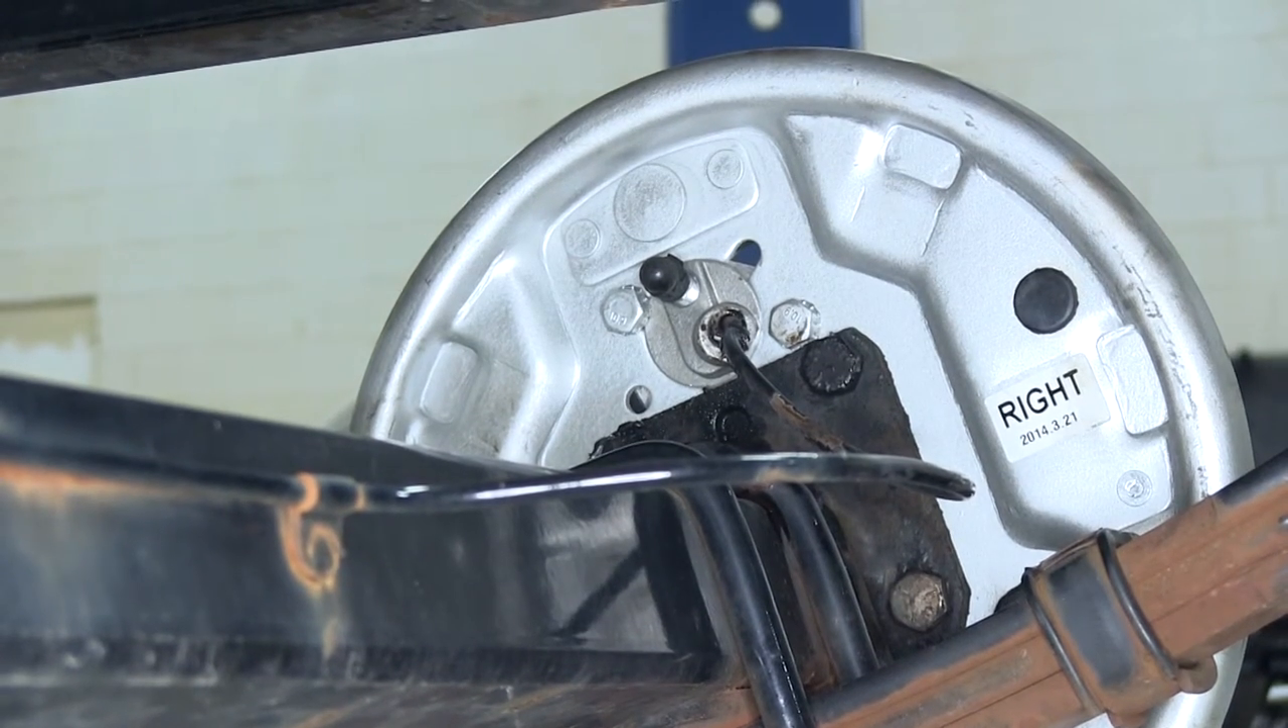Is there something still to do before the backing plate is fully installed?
No.